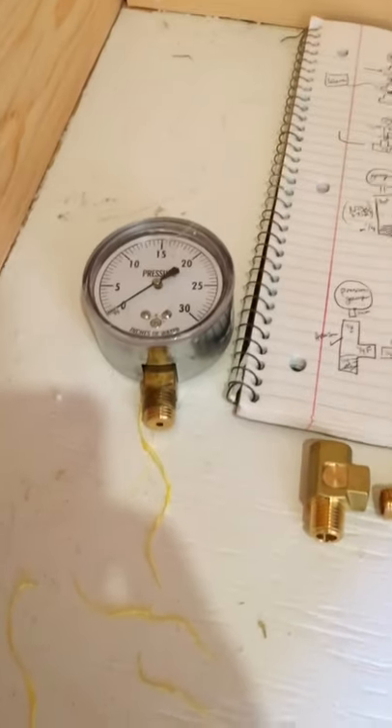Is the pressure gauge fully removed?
Yes.